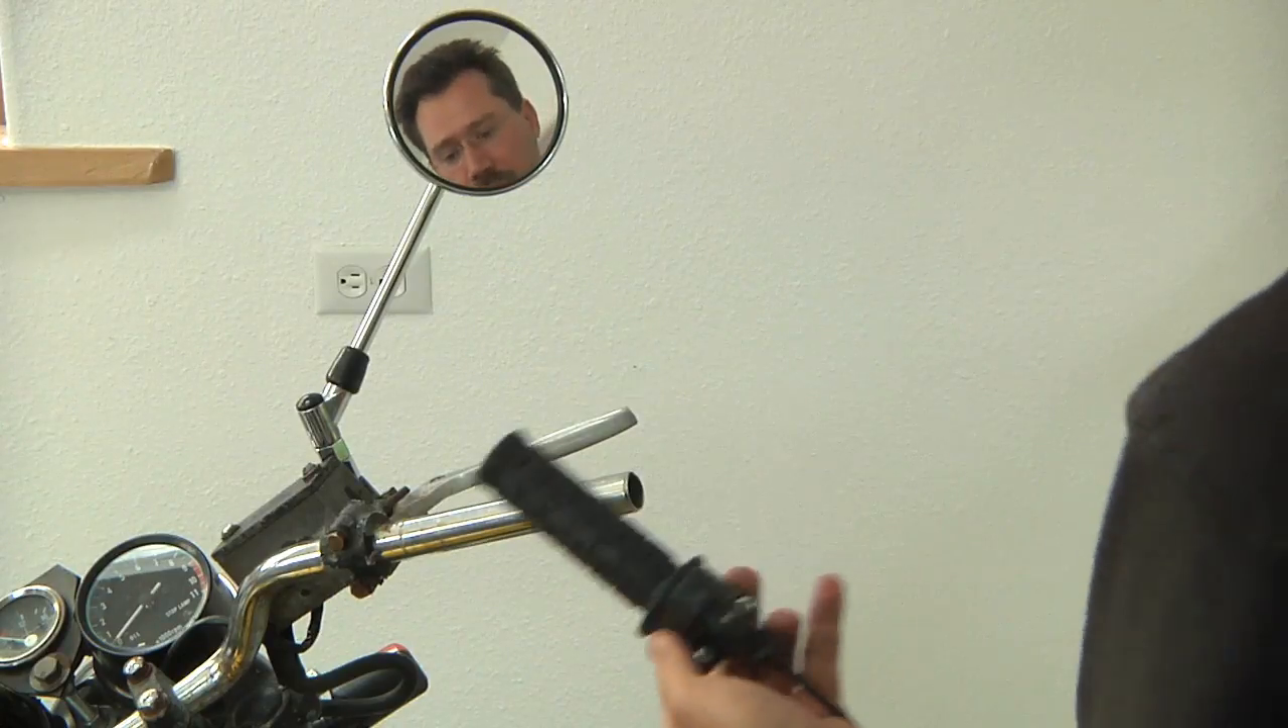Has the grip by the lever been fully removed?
Yes.